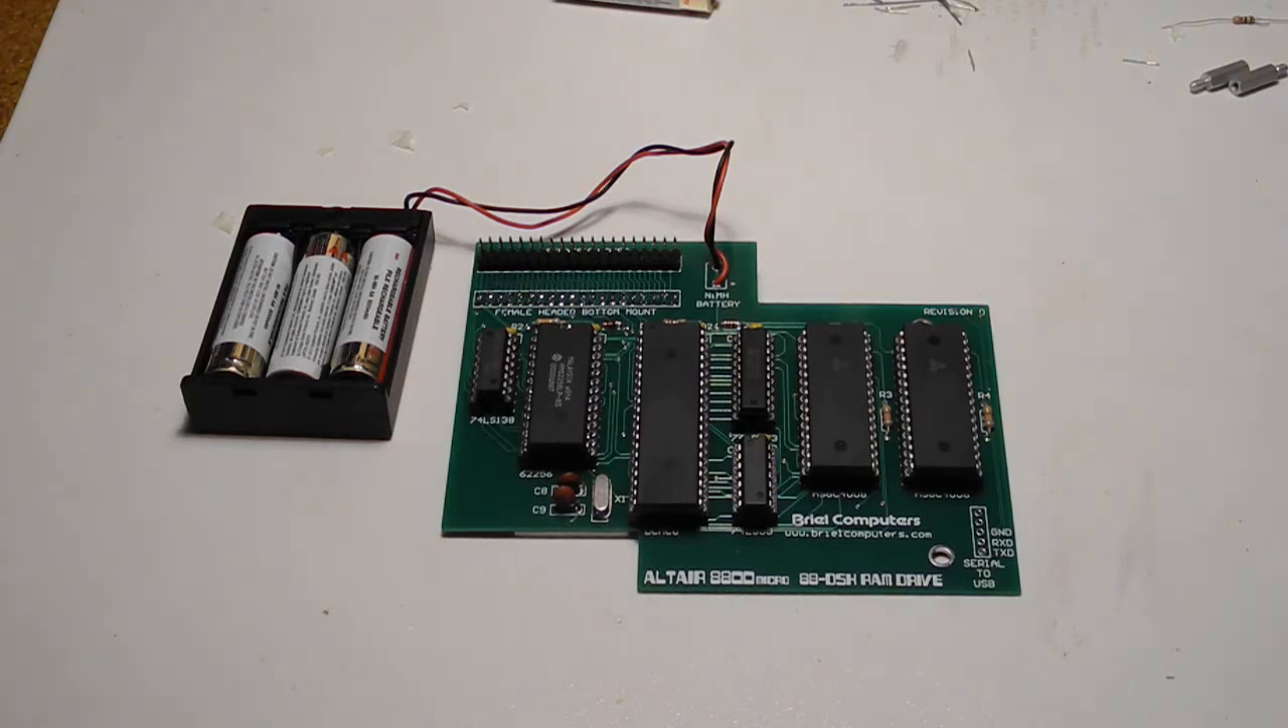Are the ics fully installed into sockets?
Yes.